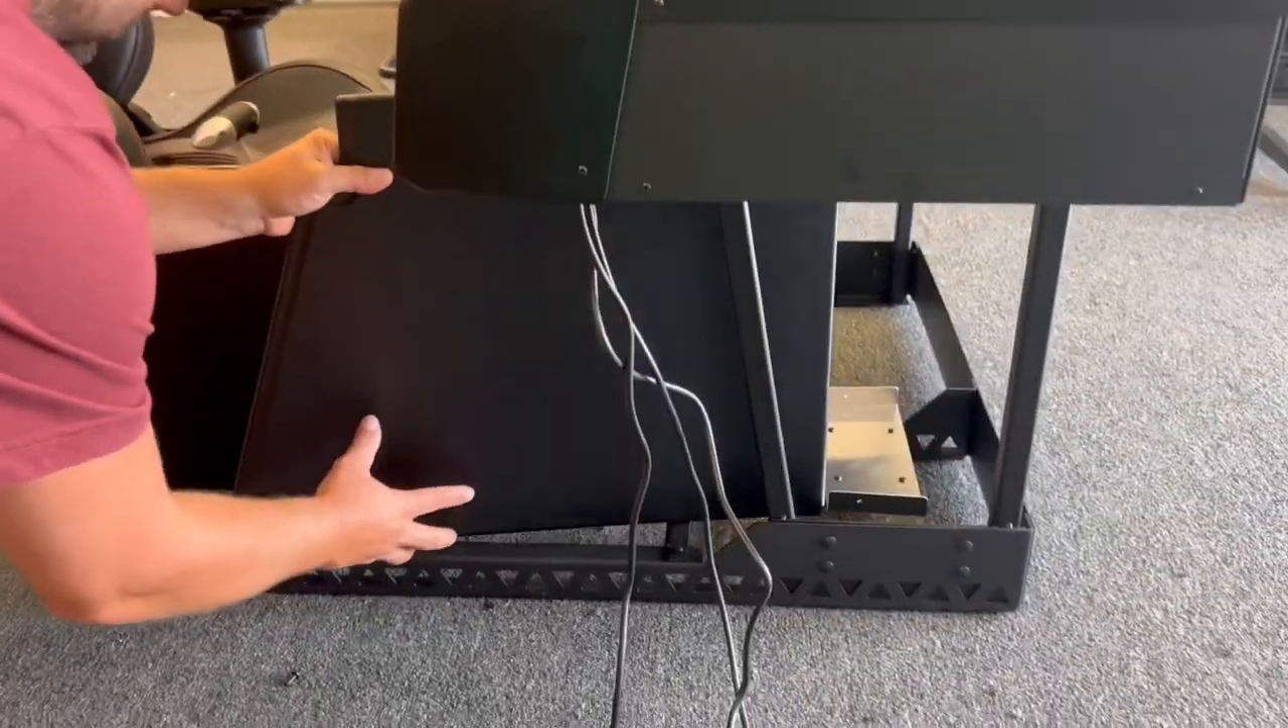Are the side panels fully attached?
No.